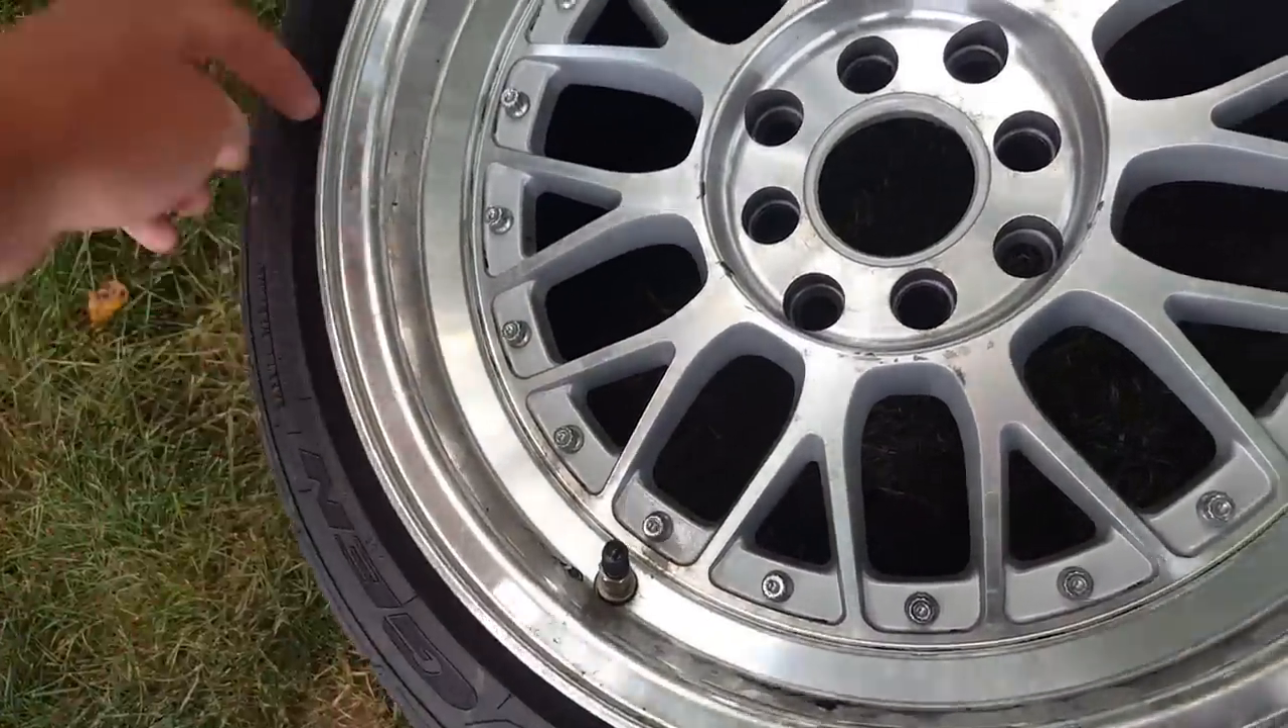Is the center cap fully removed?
Yes.